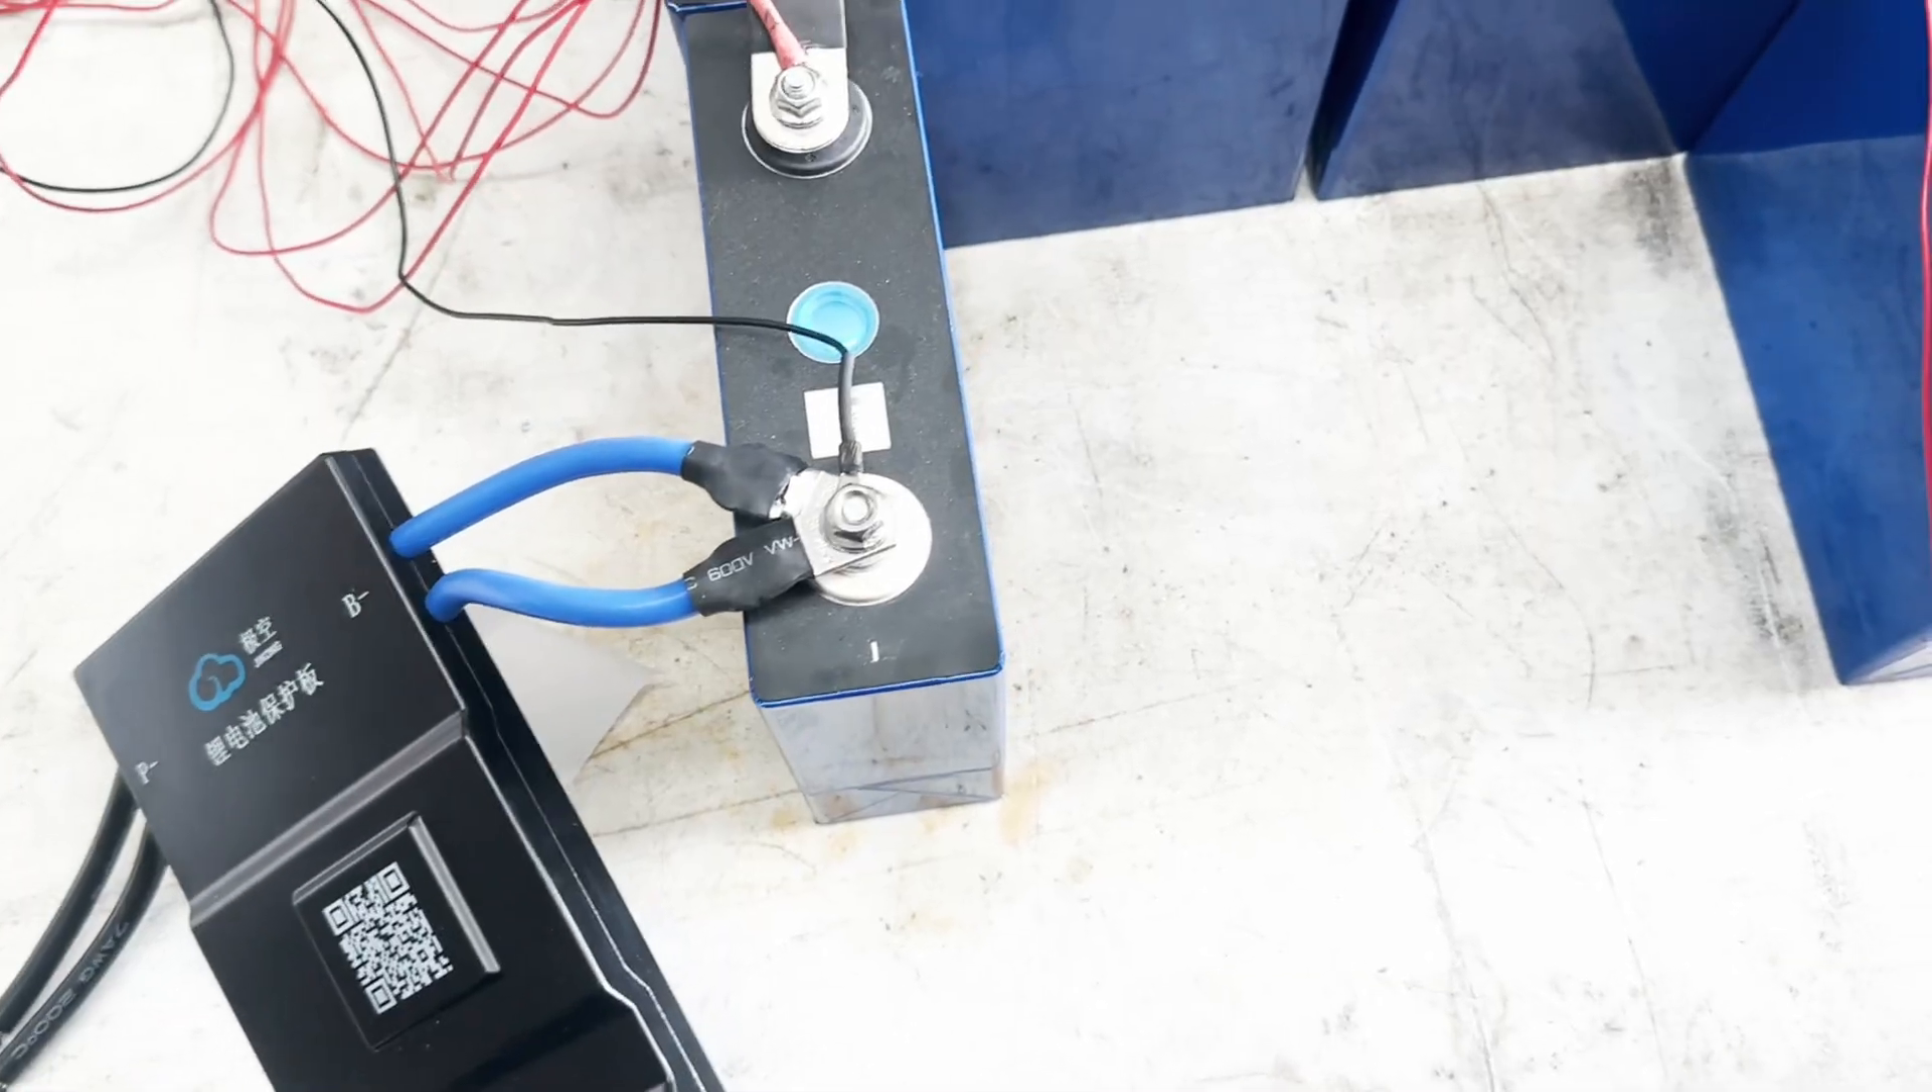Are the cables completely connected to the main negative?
Yes.